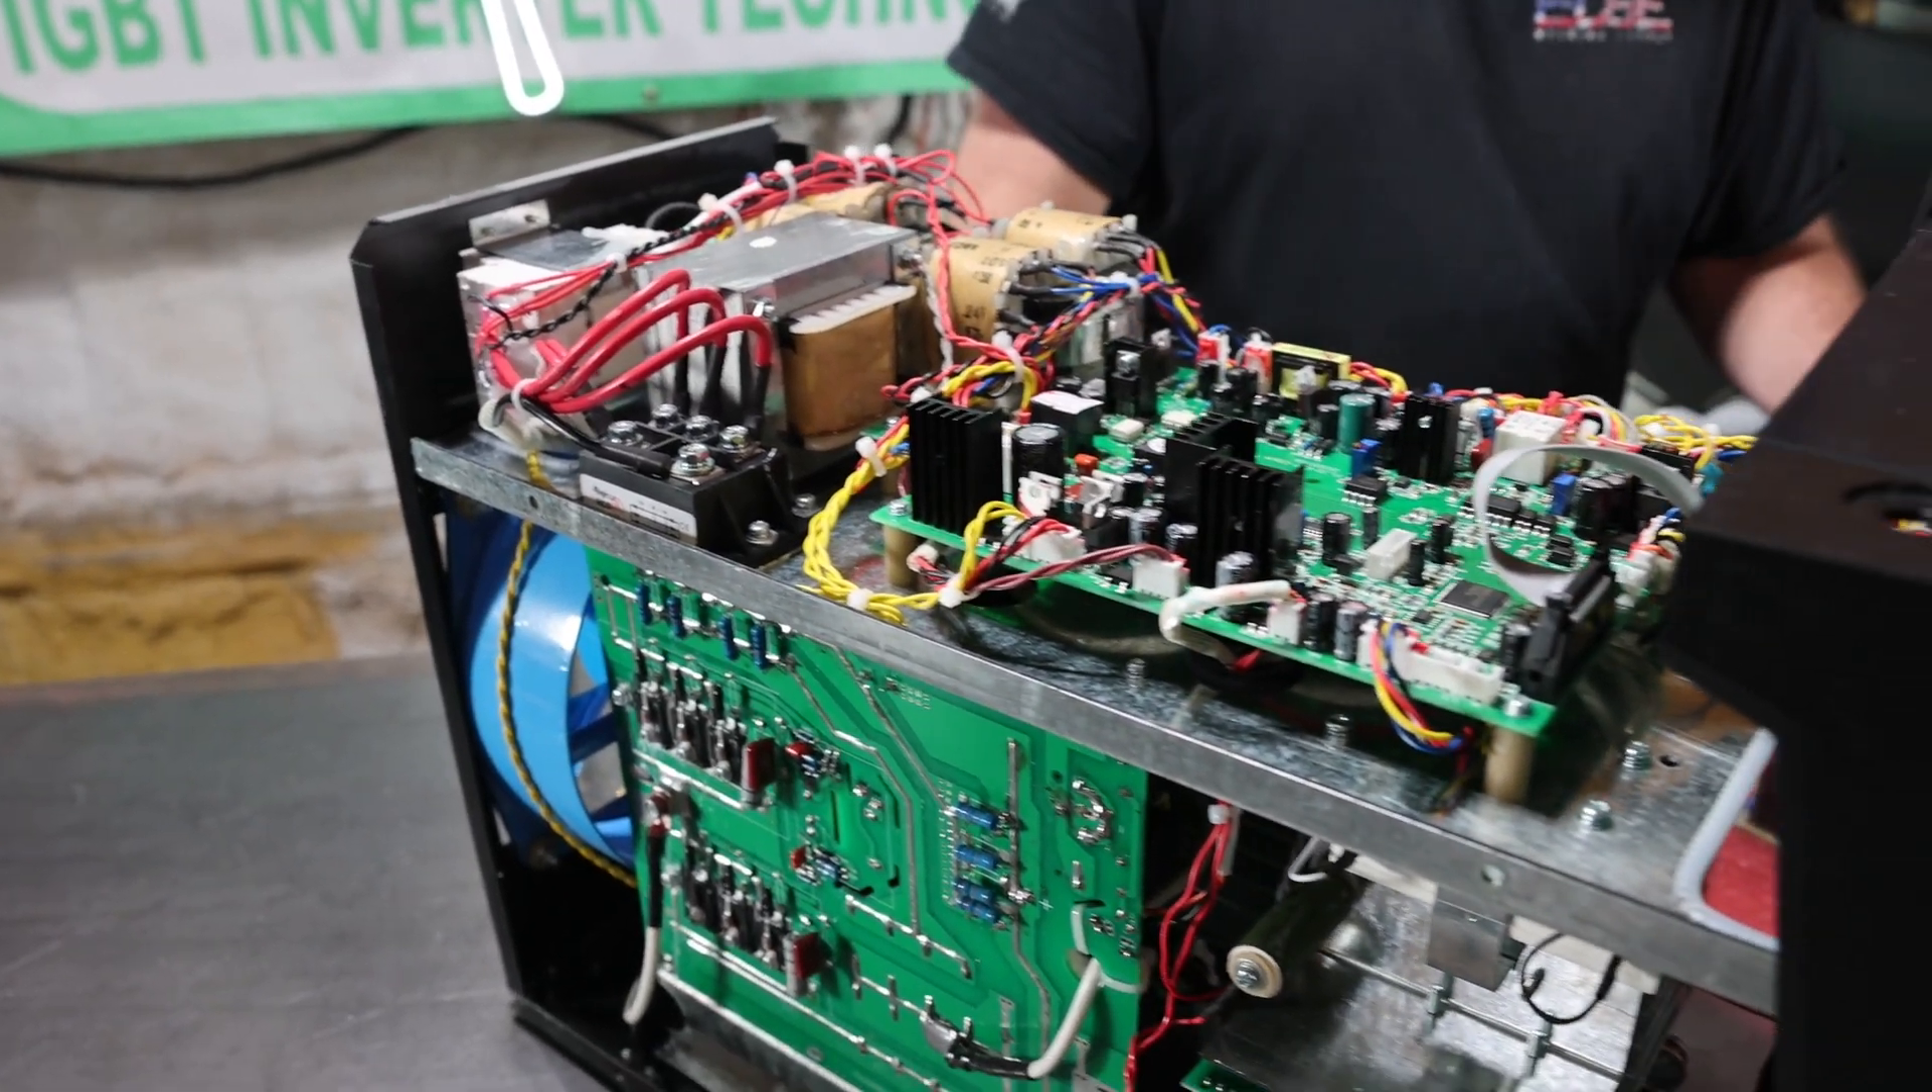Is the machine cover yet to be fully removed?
No.